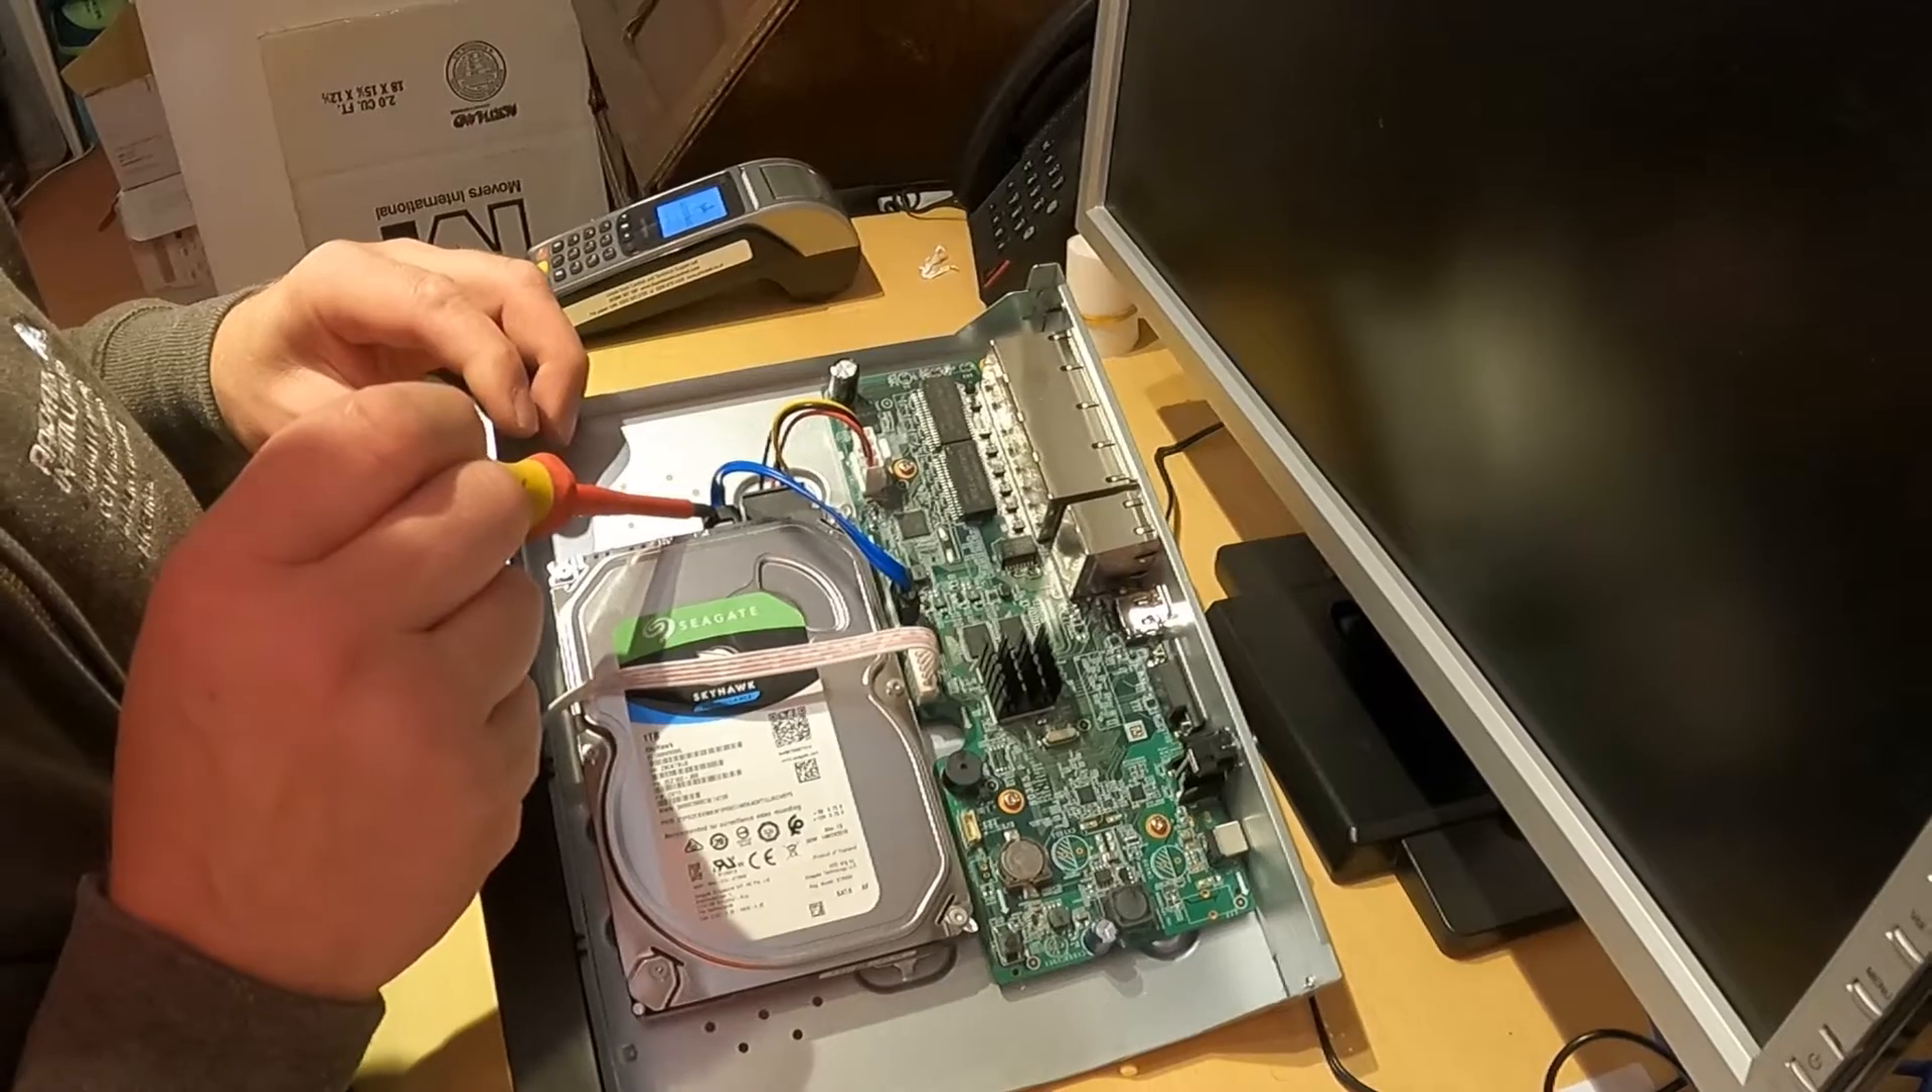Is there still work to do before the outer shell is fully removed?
No.